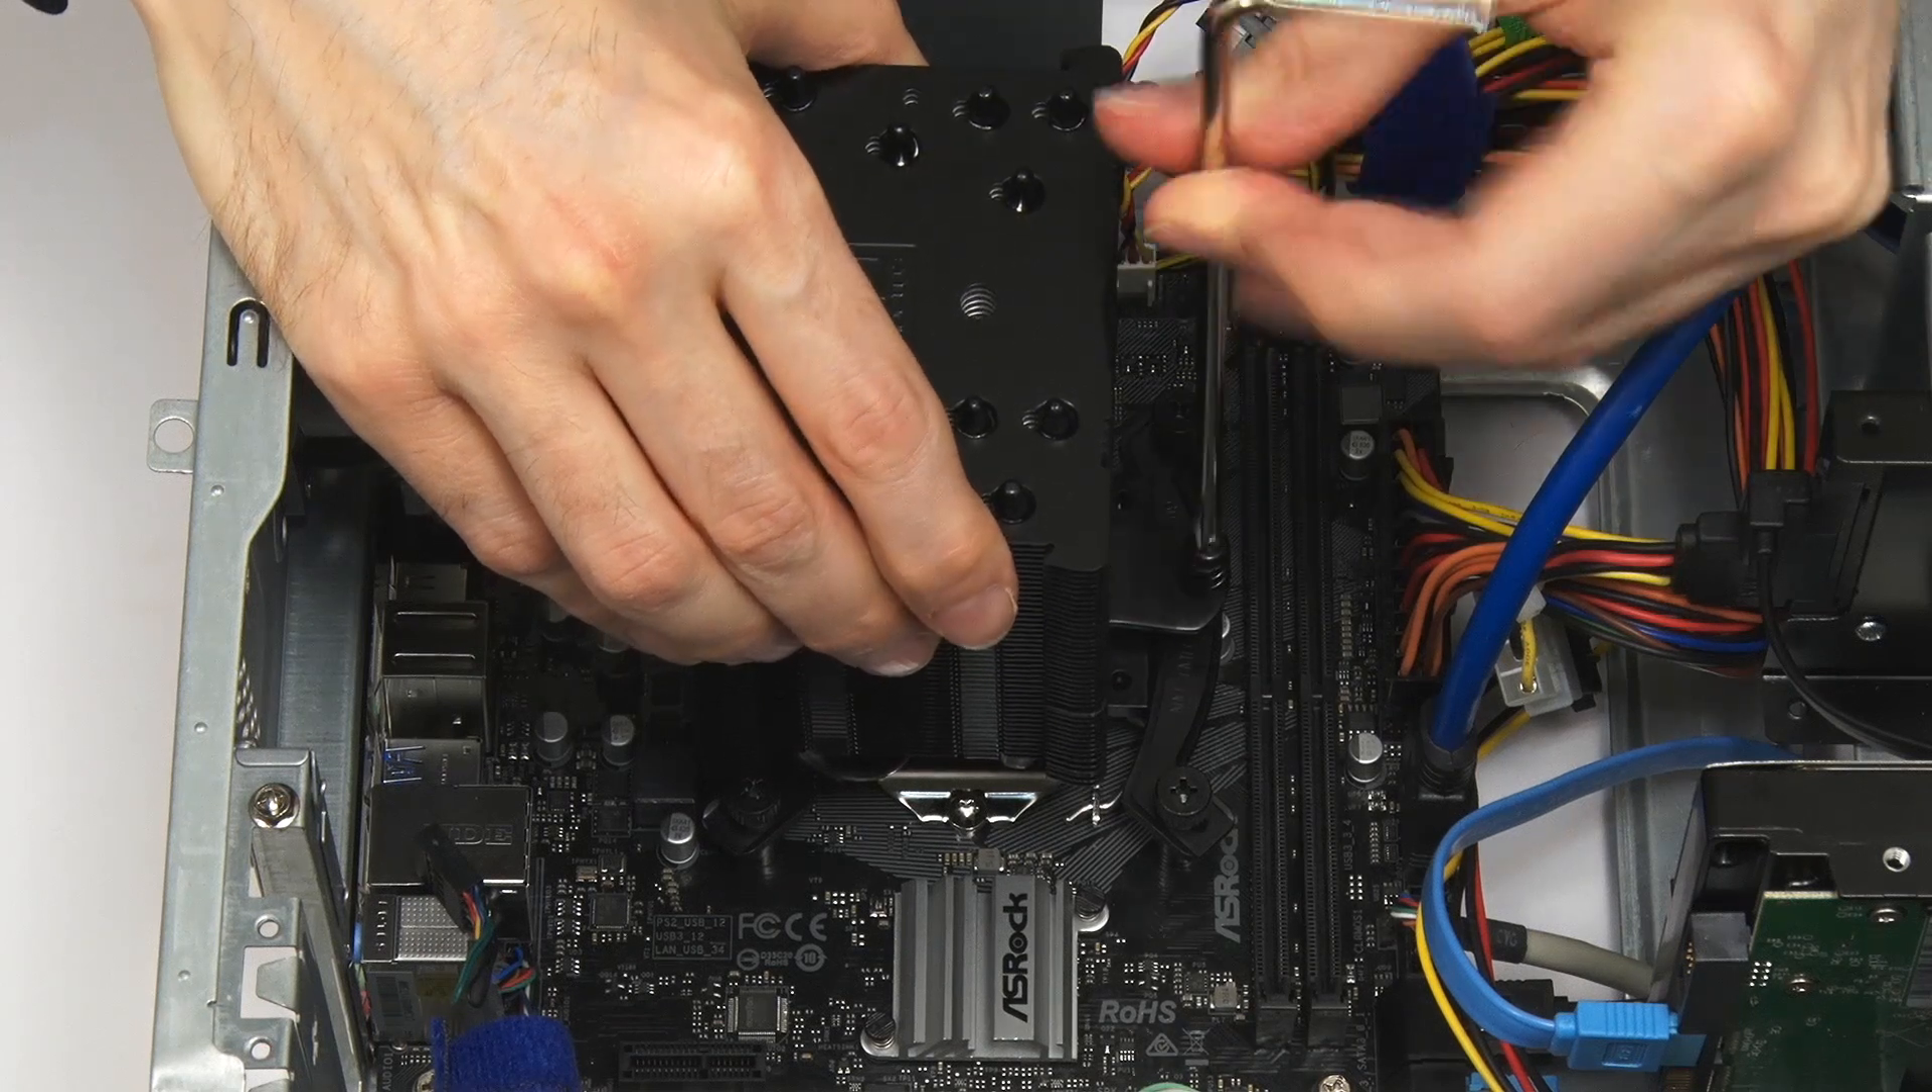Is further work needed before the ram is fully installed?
Yes.